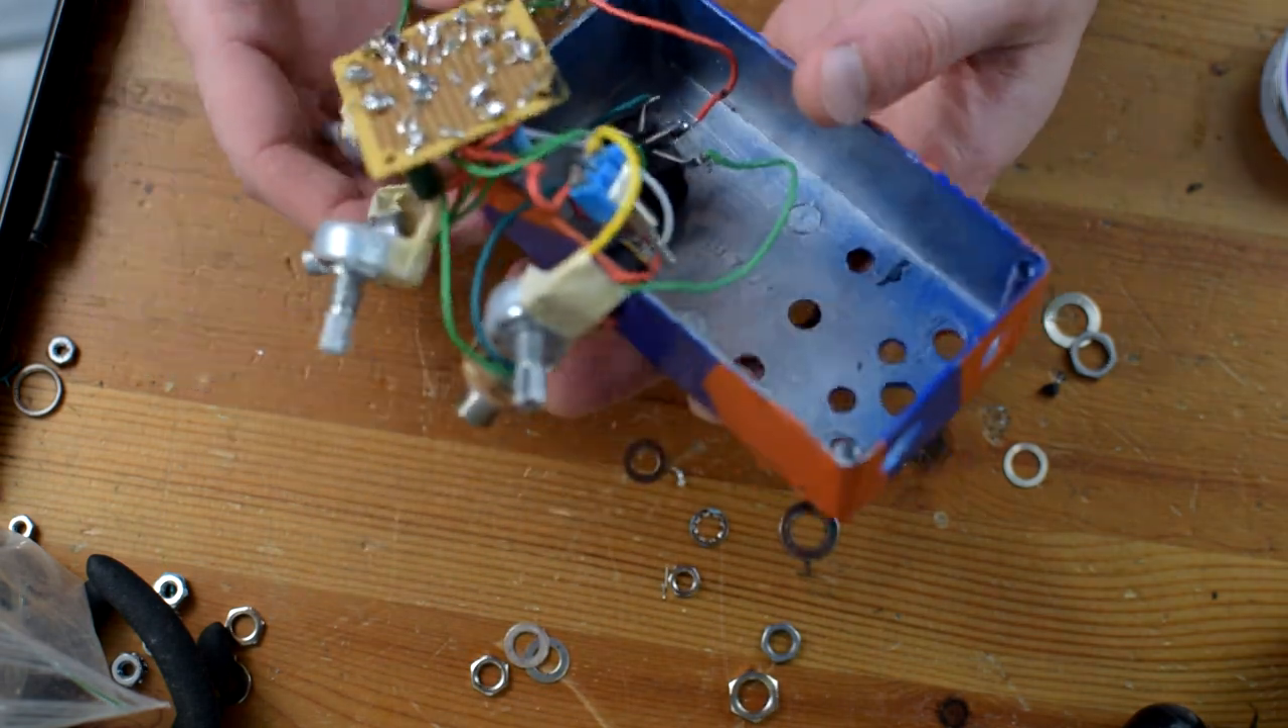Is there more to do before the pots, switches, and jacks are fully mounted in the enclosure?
Yes.